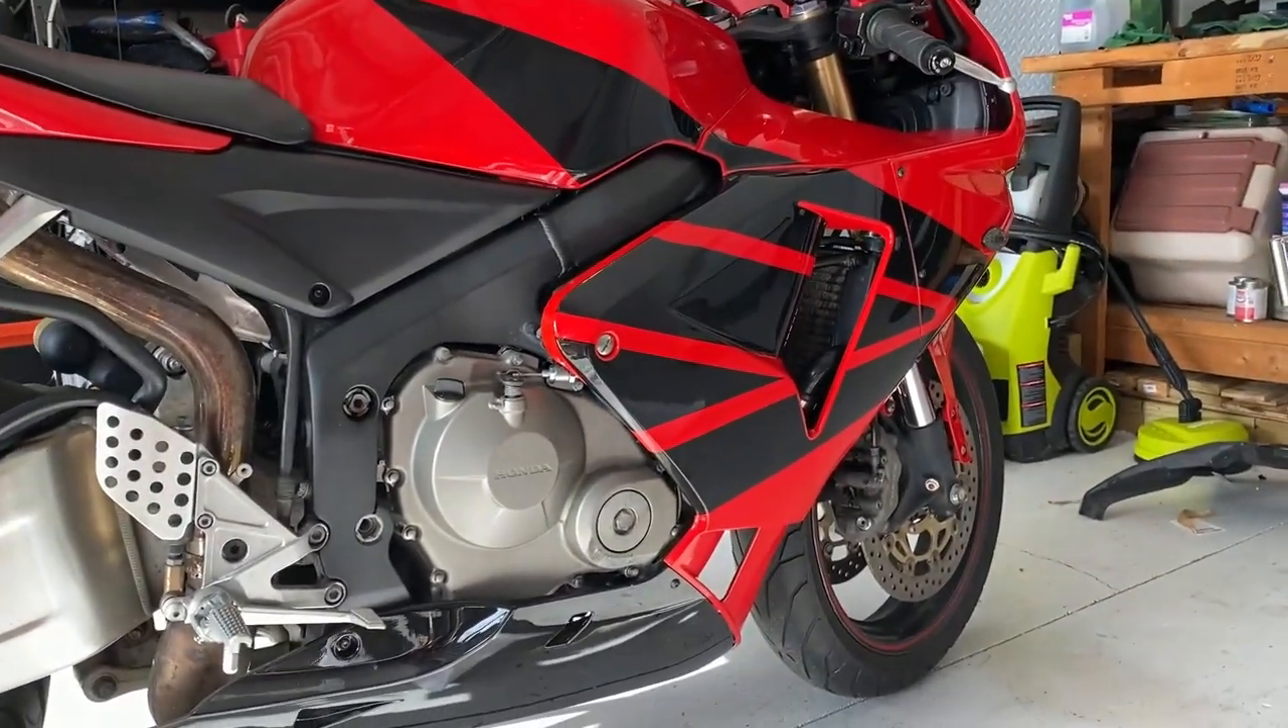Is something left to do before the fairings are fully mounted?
No.